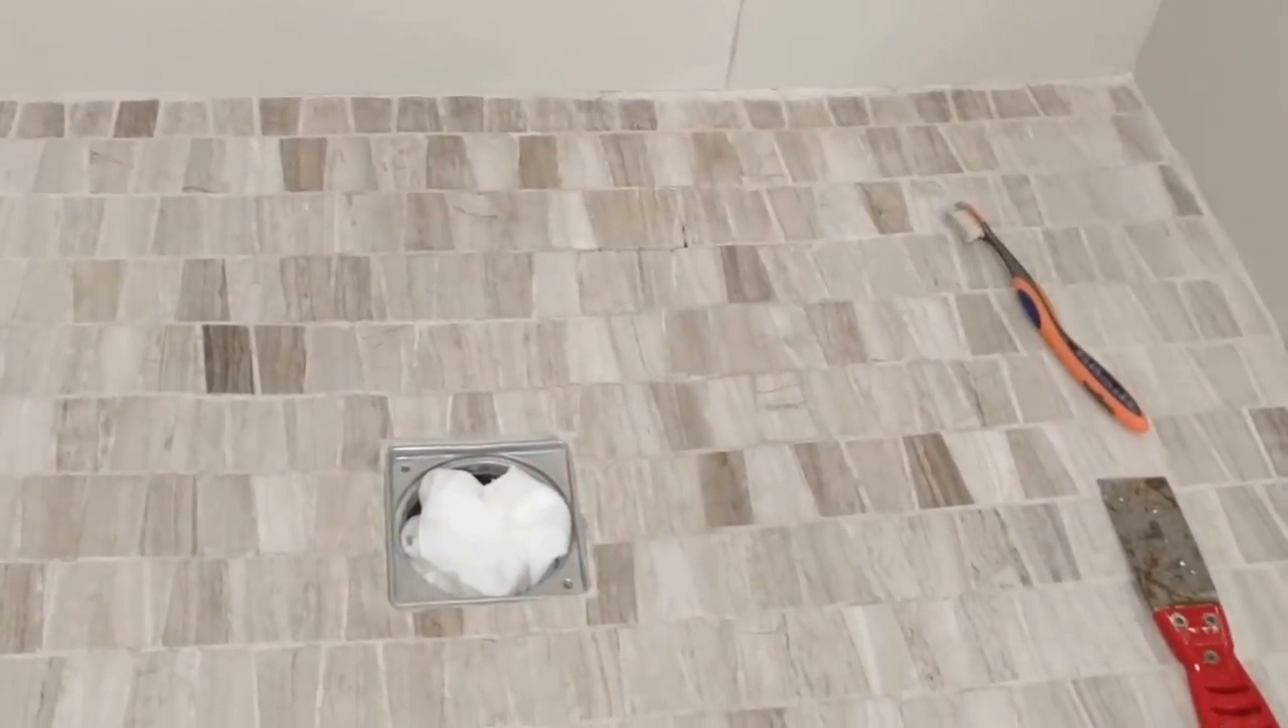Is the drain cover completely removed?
Yes.